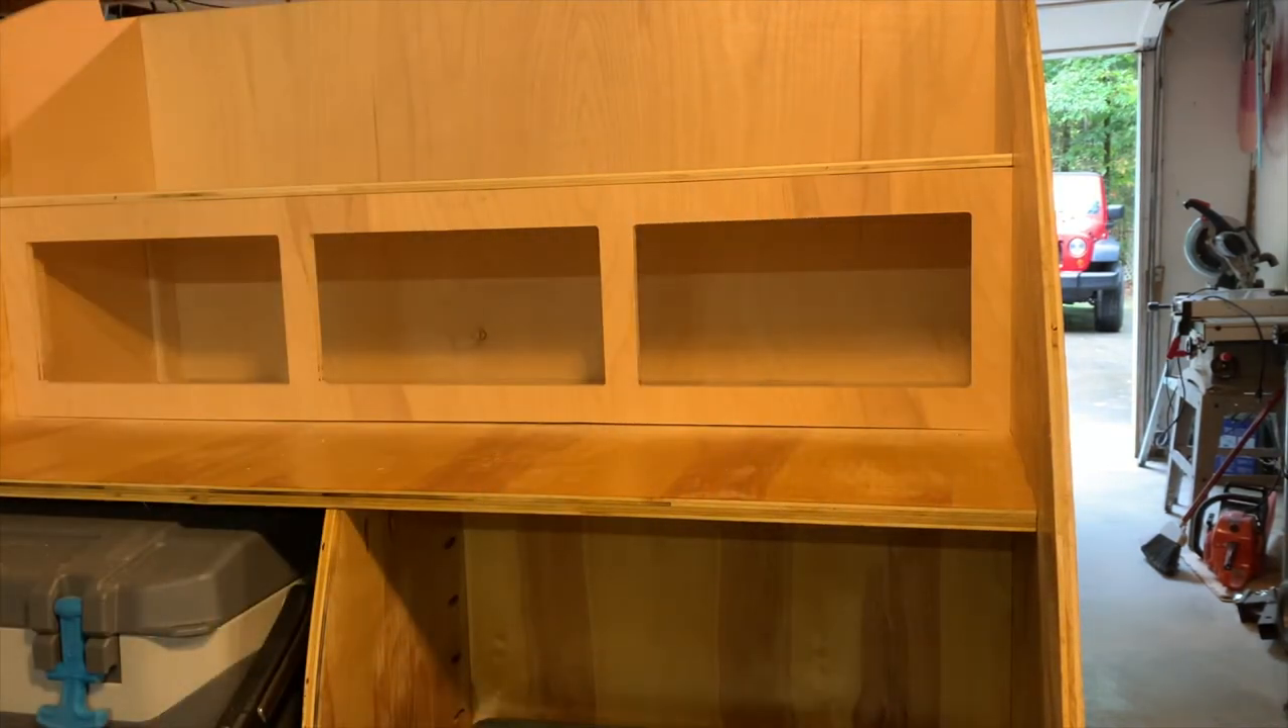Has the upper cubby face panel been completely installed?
Yes.